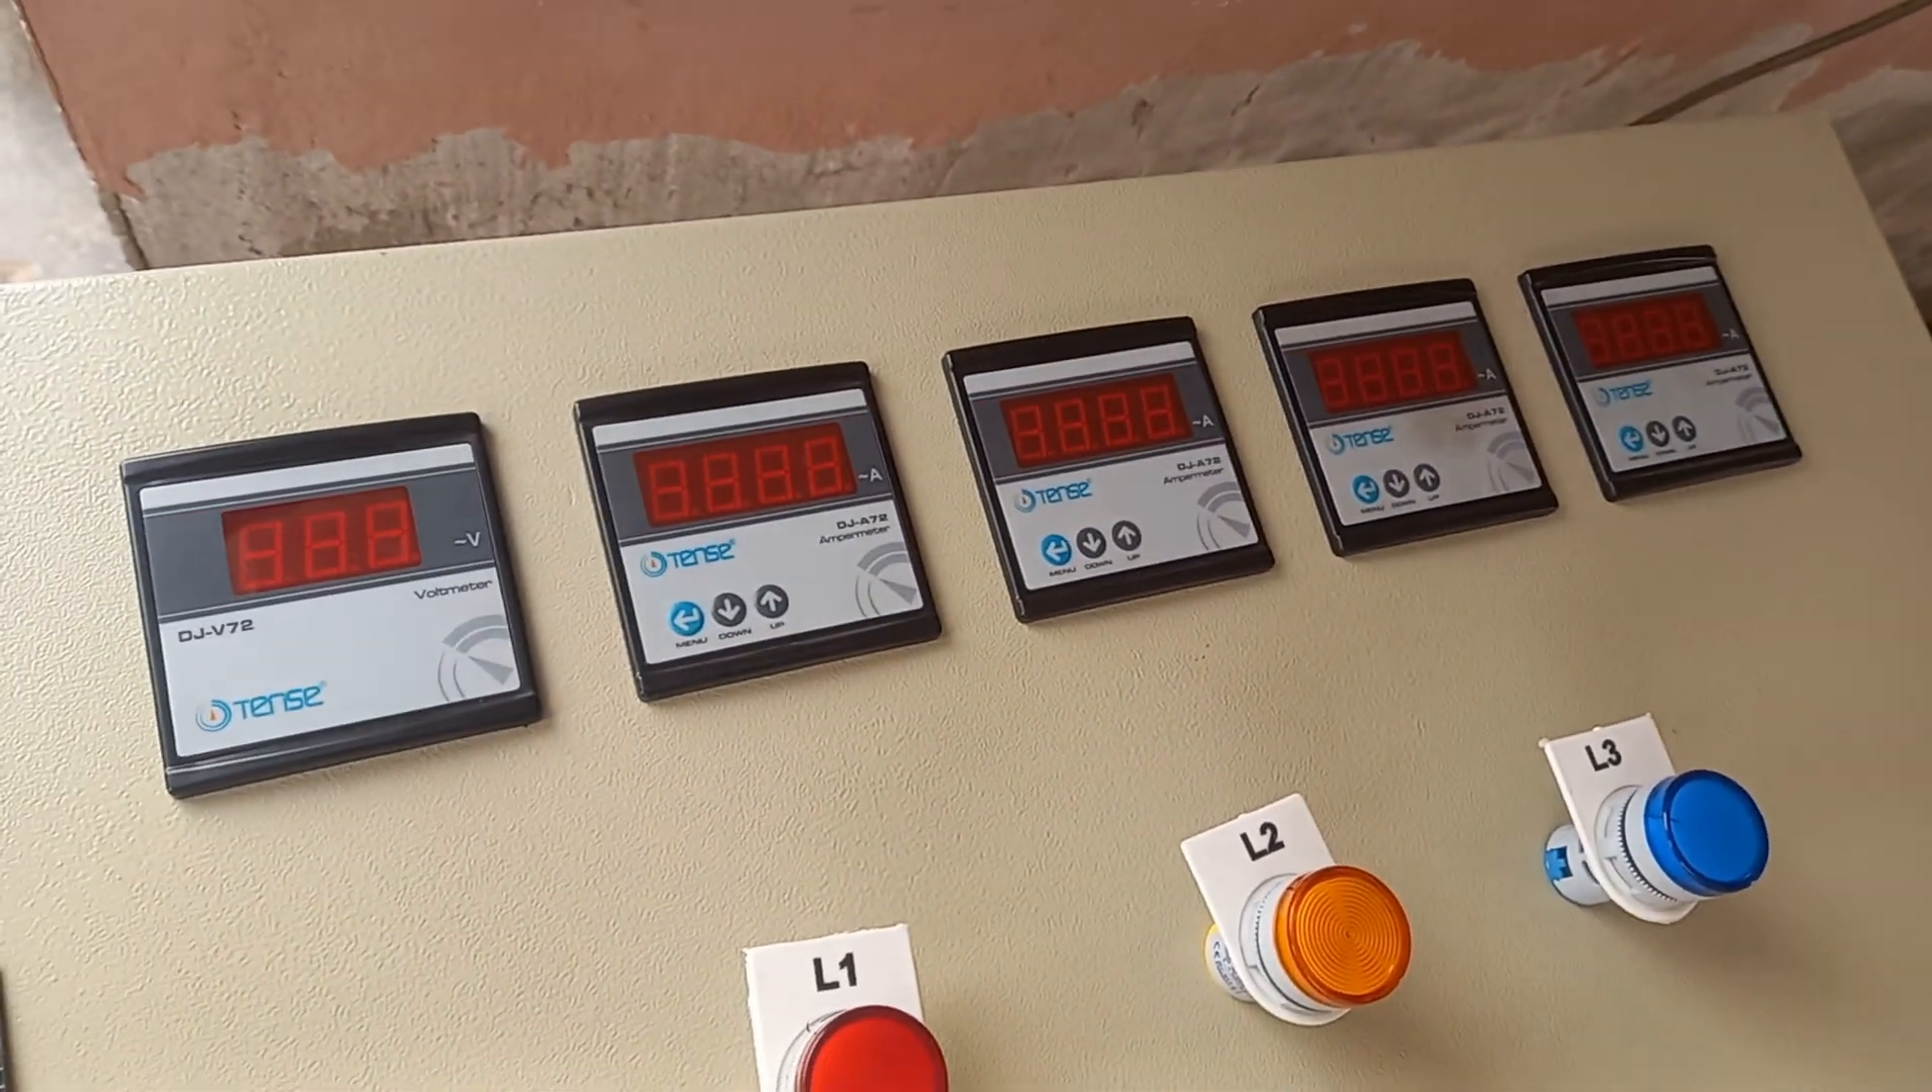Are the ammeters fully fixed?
Yes.